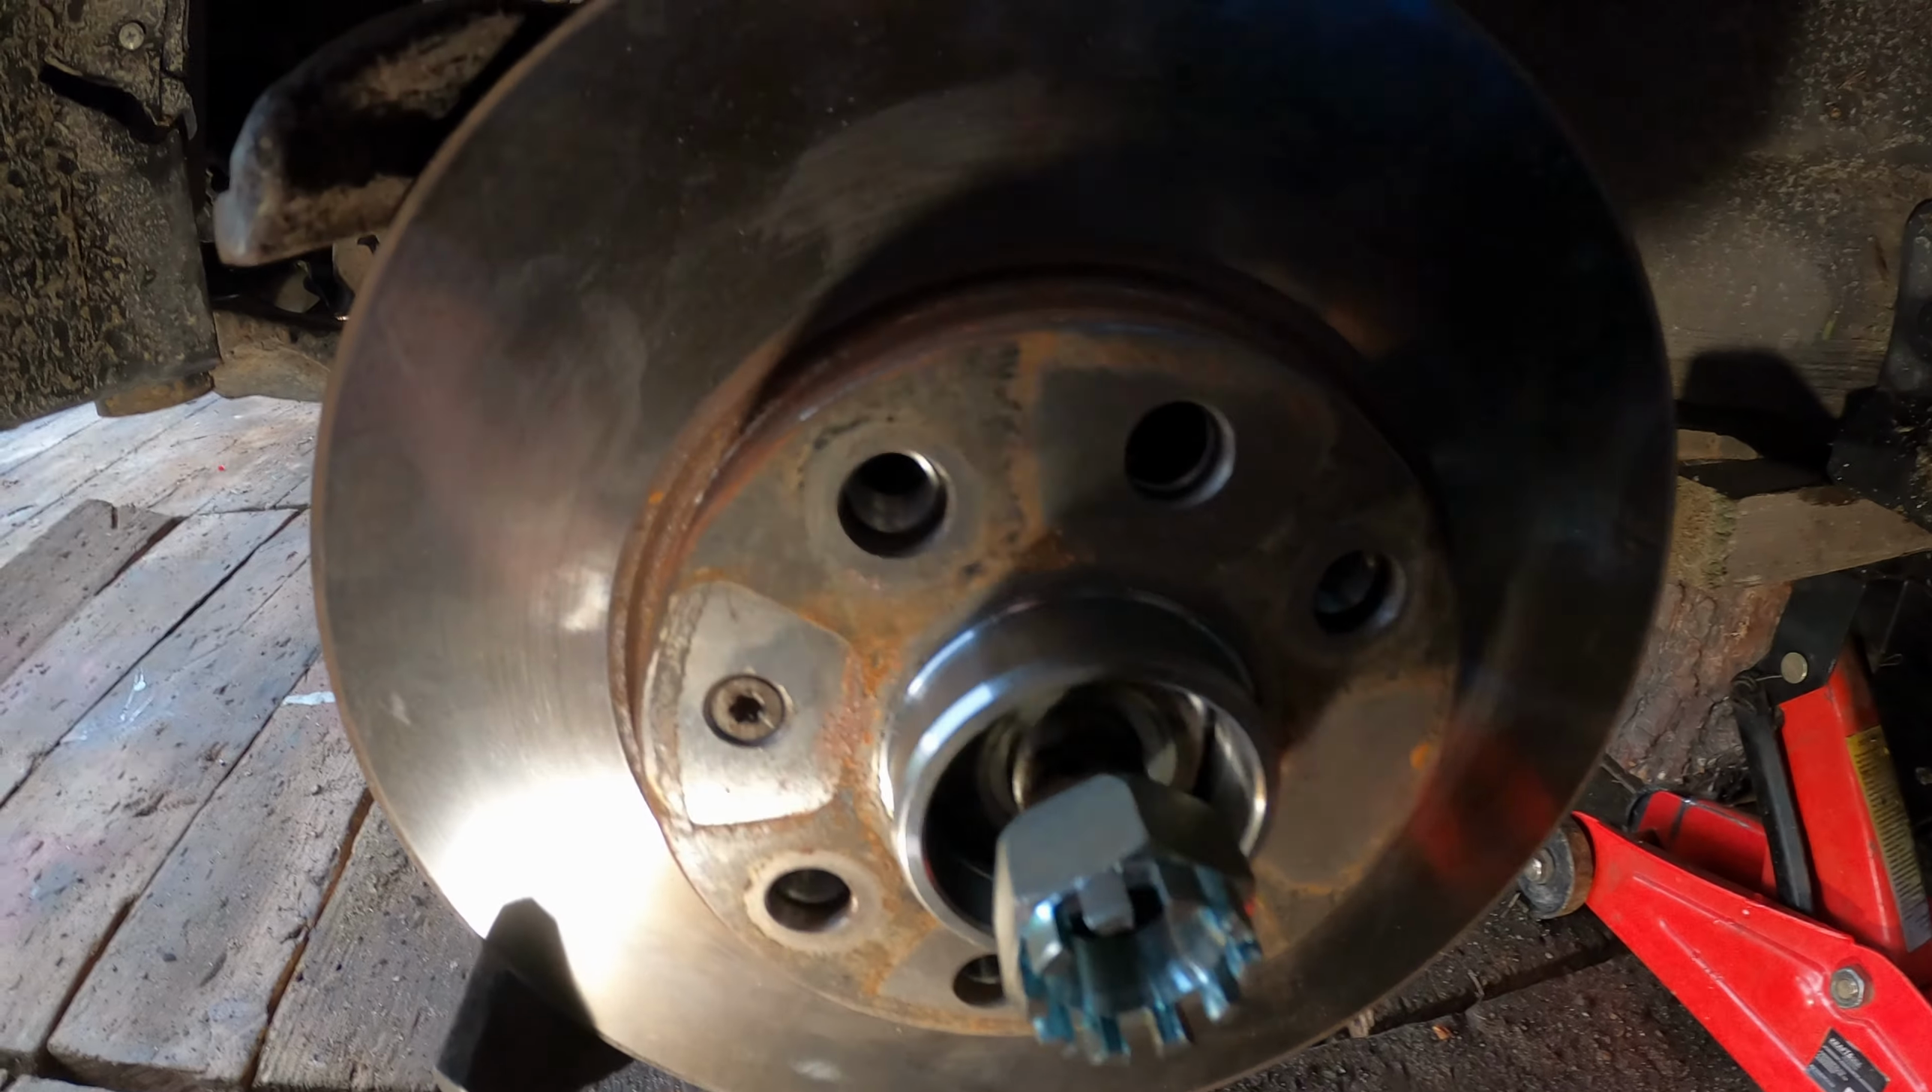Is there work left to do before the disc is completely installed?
No.